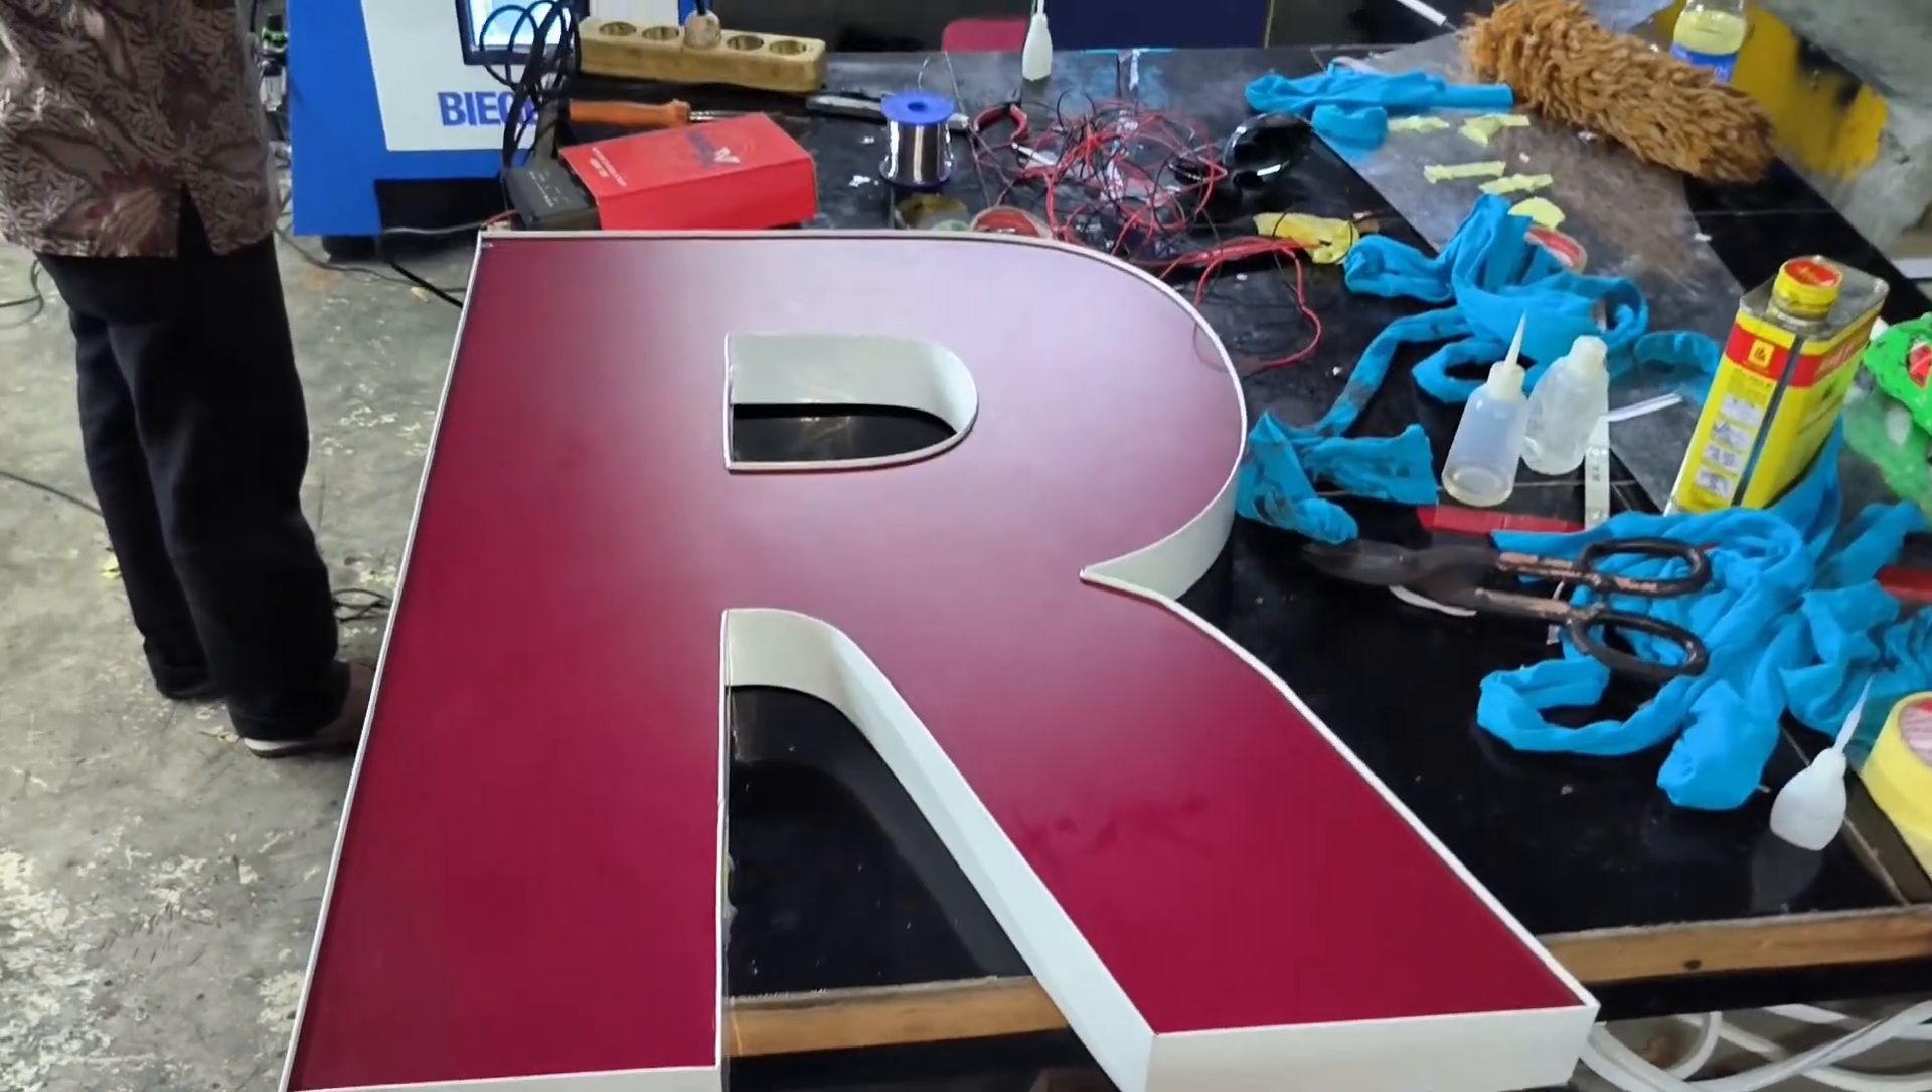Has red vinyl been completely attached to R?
Yes.